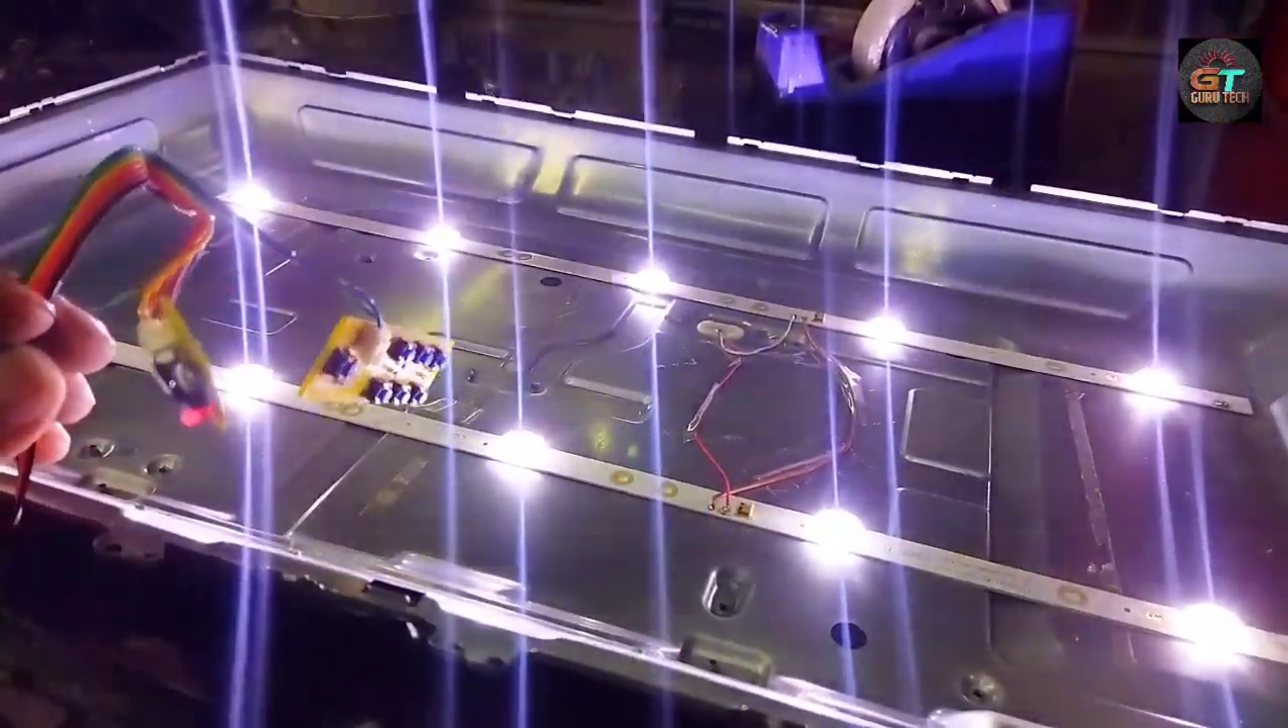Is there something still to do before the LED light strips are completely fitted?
No.